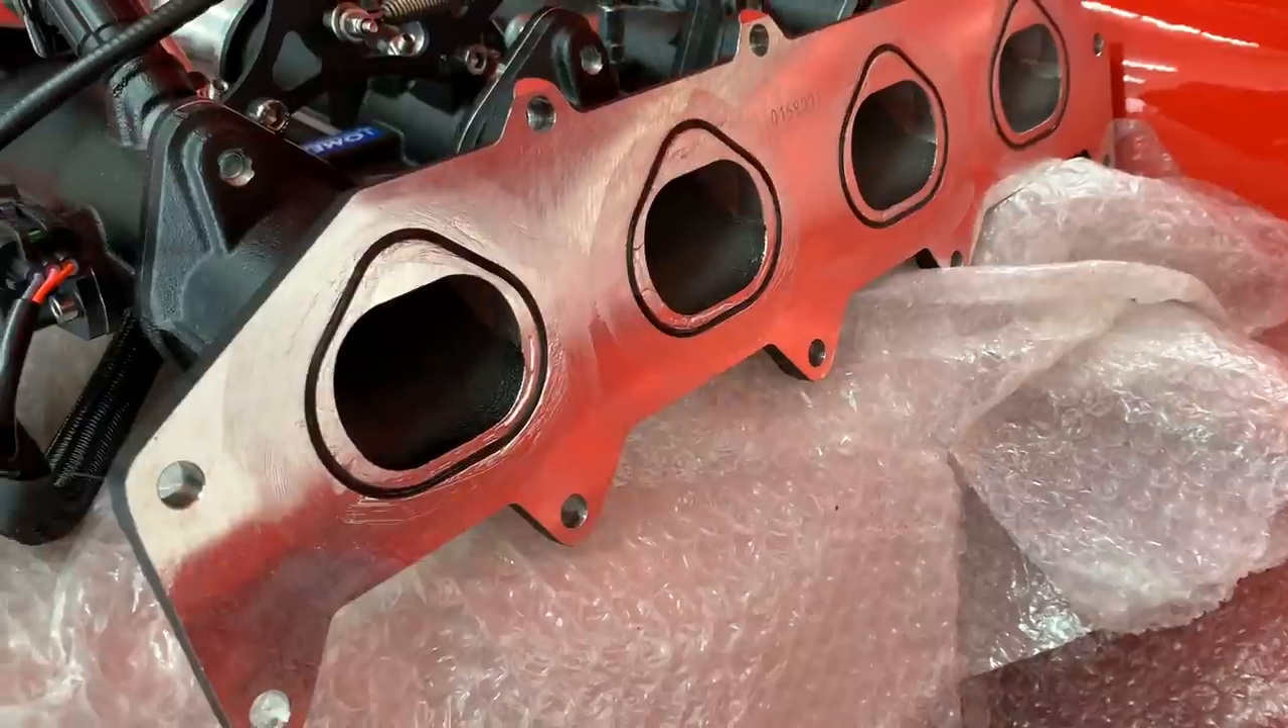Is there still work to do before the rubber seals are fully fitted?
No.